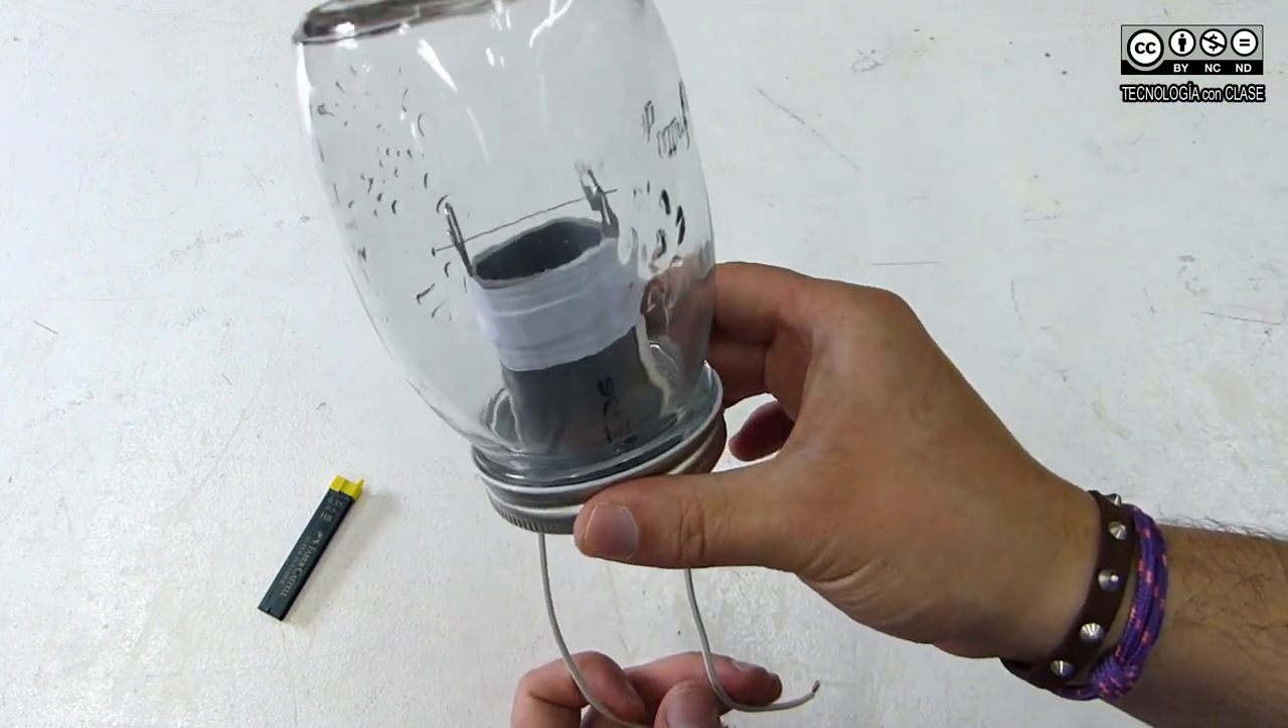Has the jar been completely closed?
Yes.